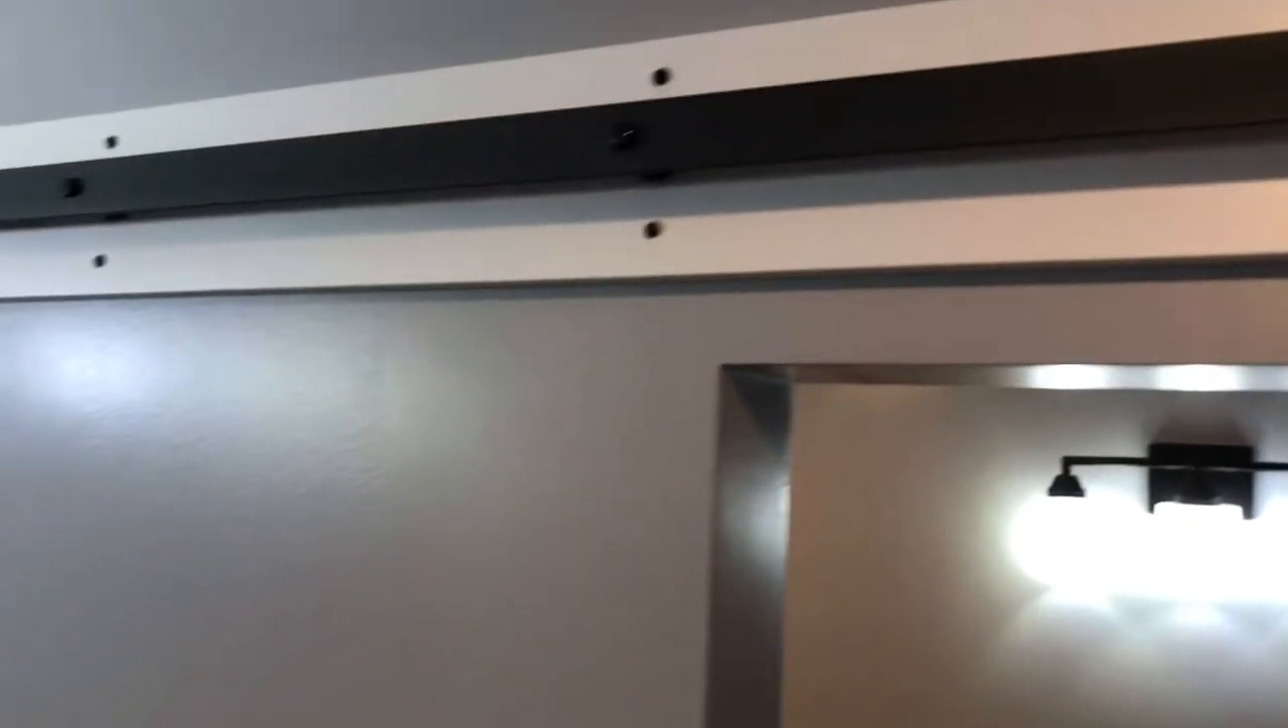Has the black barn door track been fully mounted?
Yes.